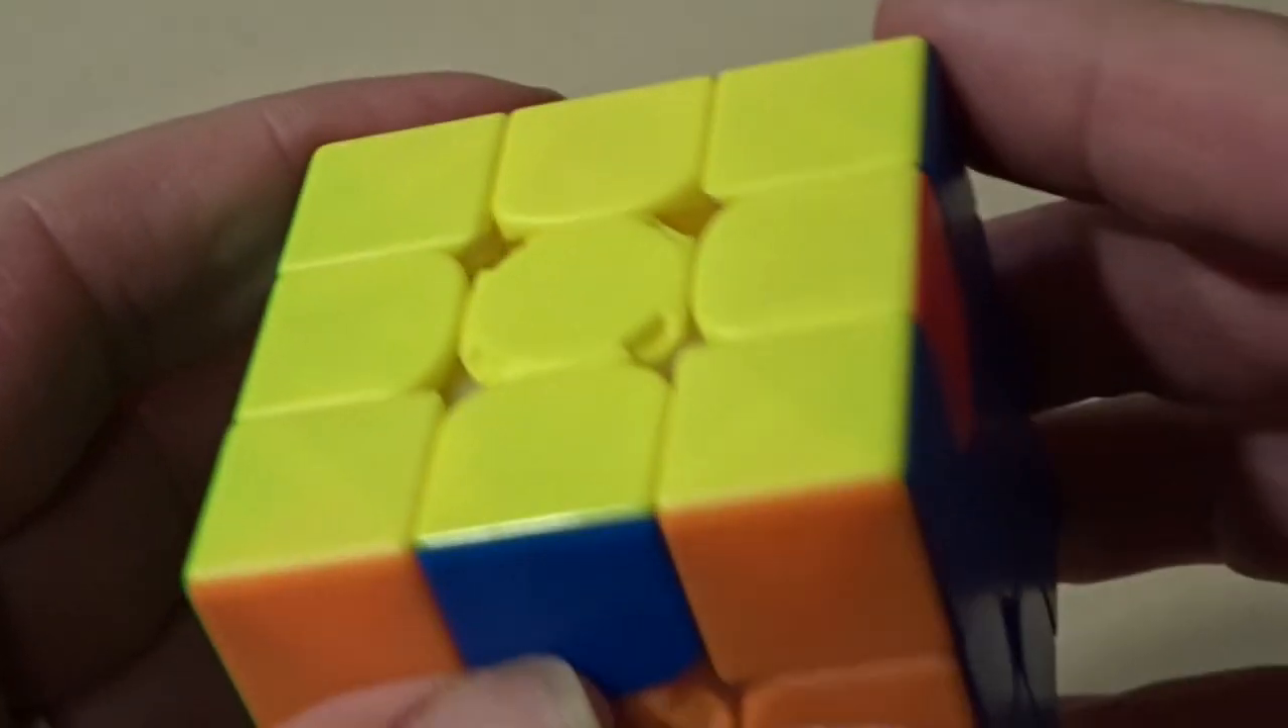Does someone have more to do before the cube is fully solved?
Yes.